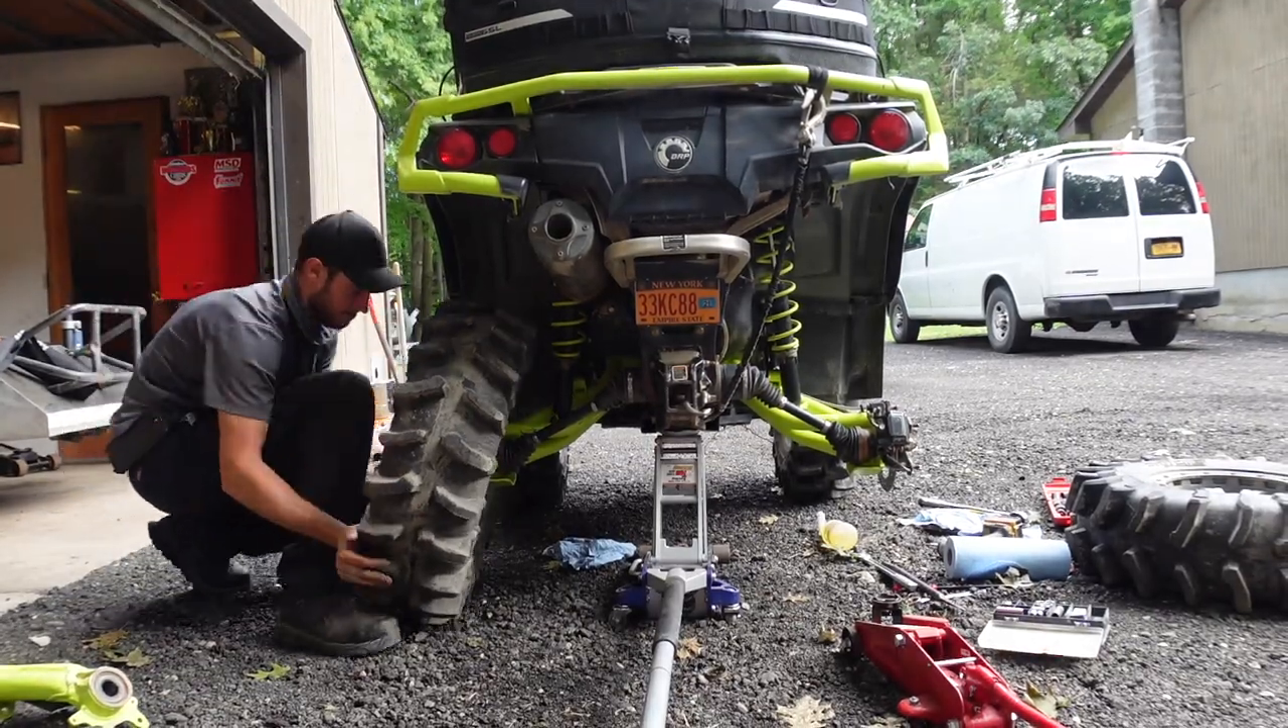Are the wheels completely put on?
No.